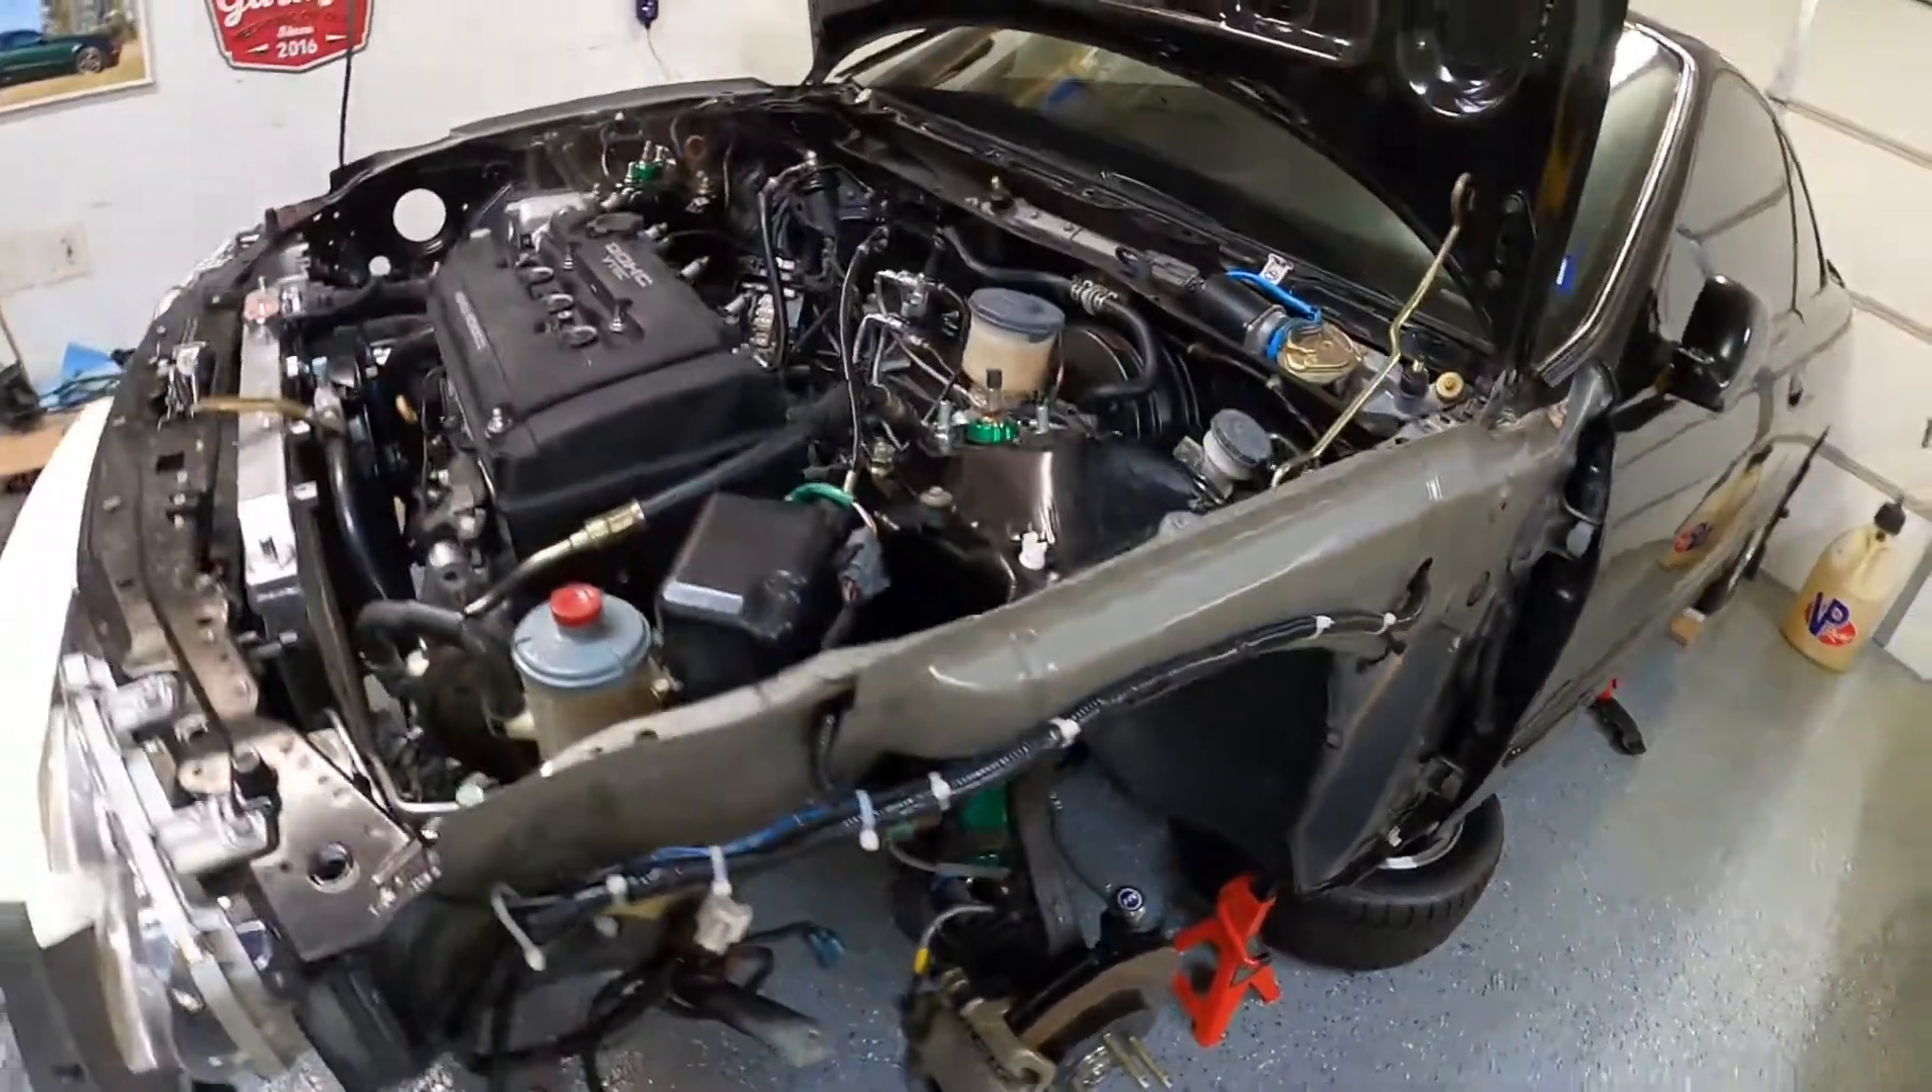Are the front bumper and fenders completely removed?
Yes.